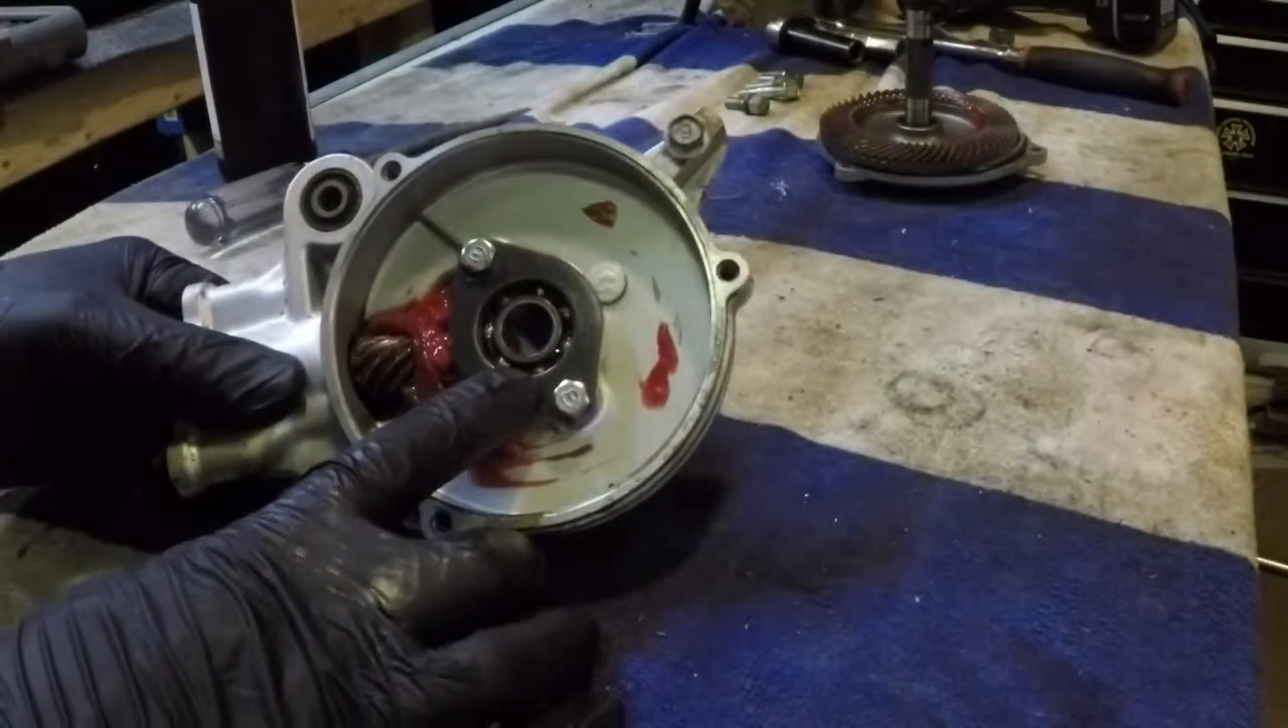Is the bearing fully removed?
No.